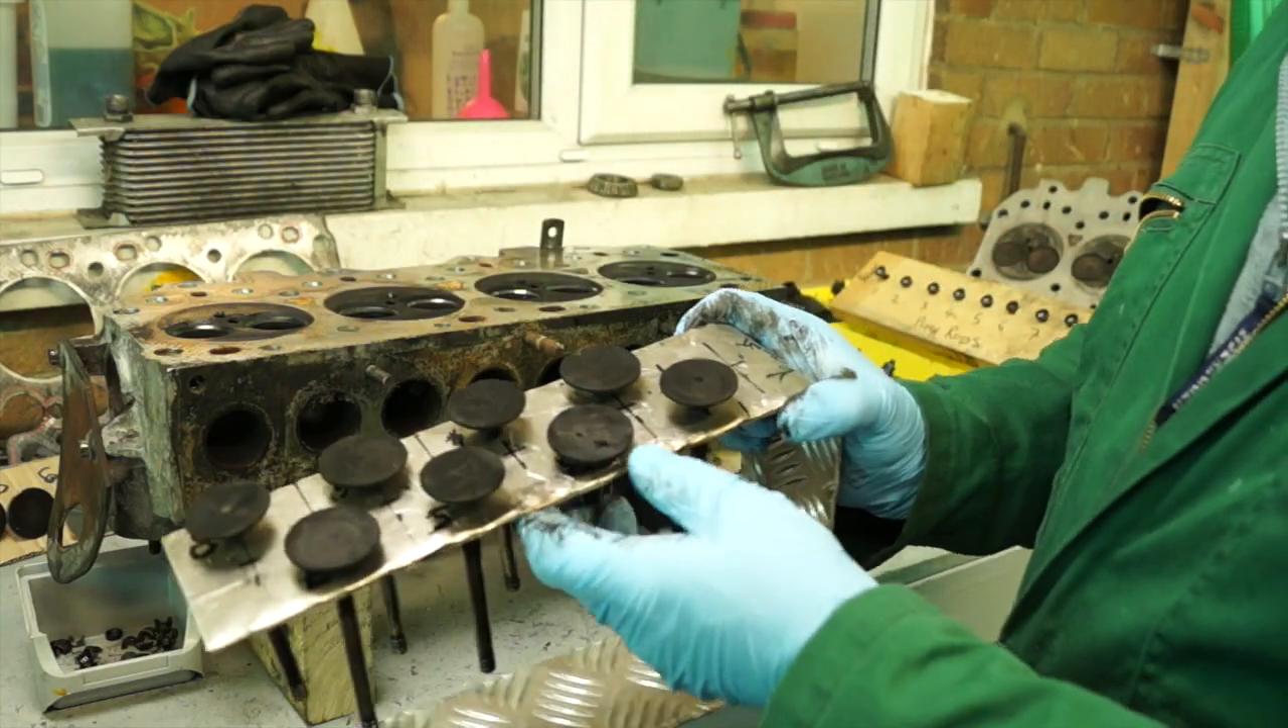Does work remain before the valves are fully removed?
No.